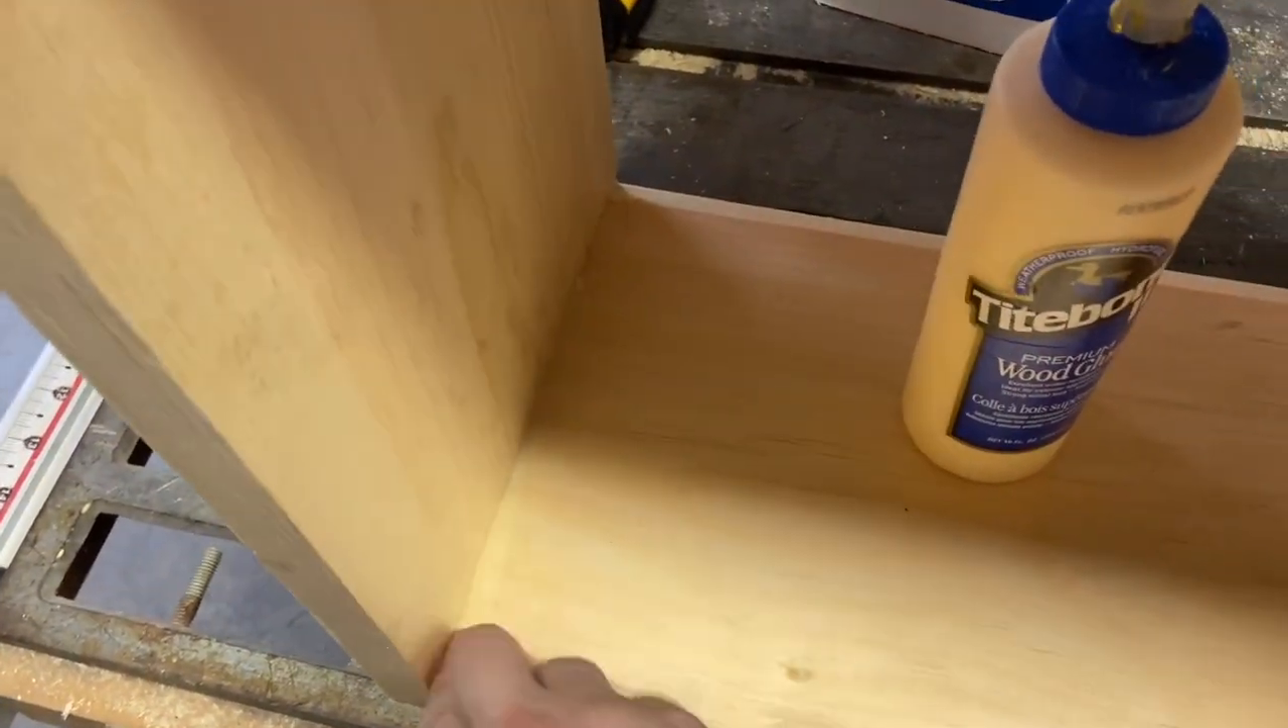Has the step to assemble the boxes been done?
No.